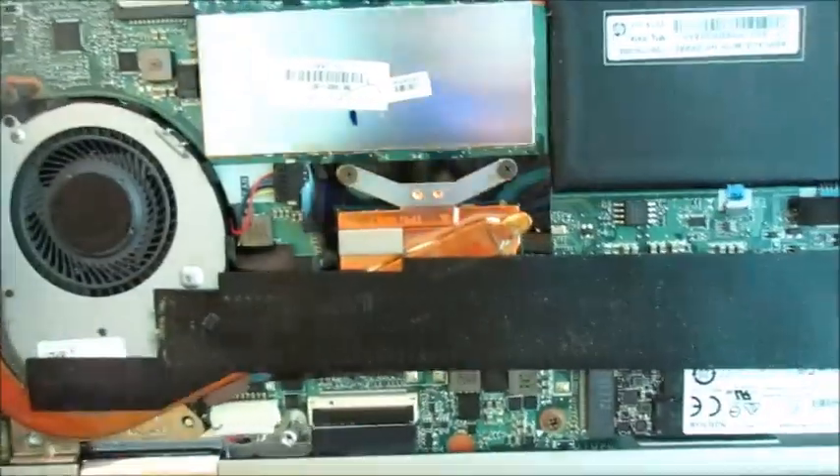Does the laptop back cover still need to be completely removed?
No.